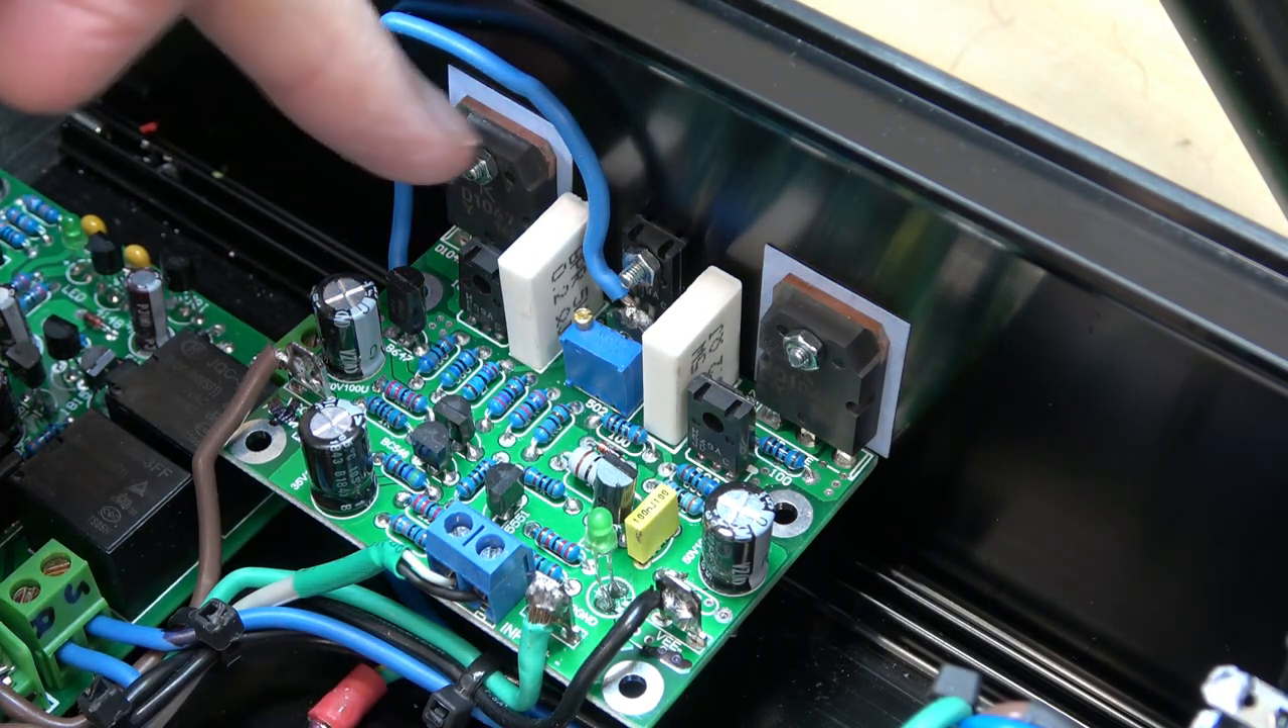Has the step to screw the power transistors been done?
Yes.